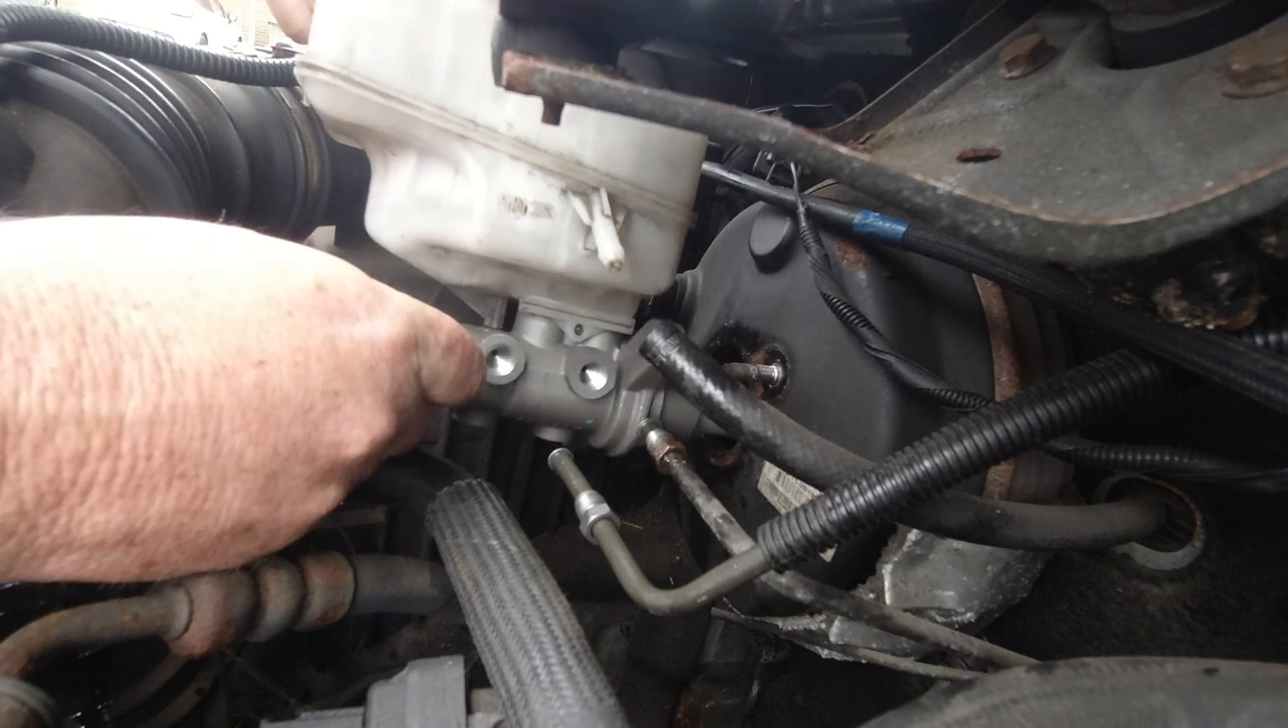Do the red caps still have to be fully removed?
No.